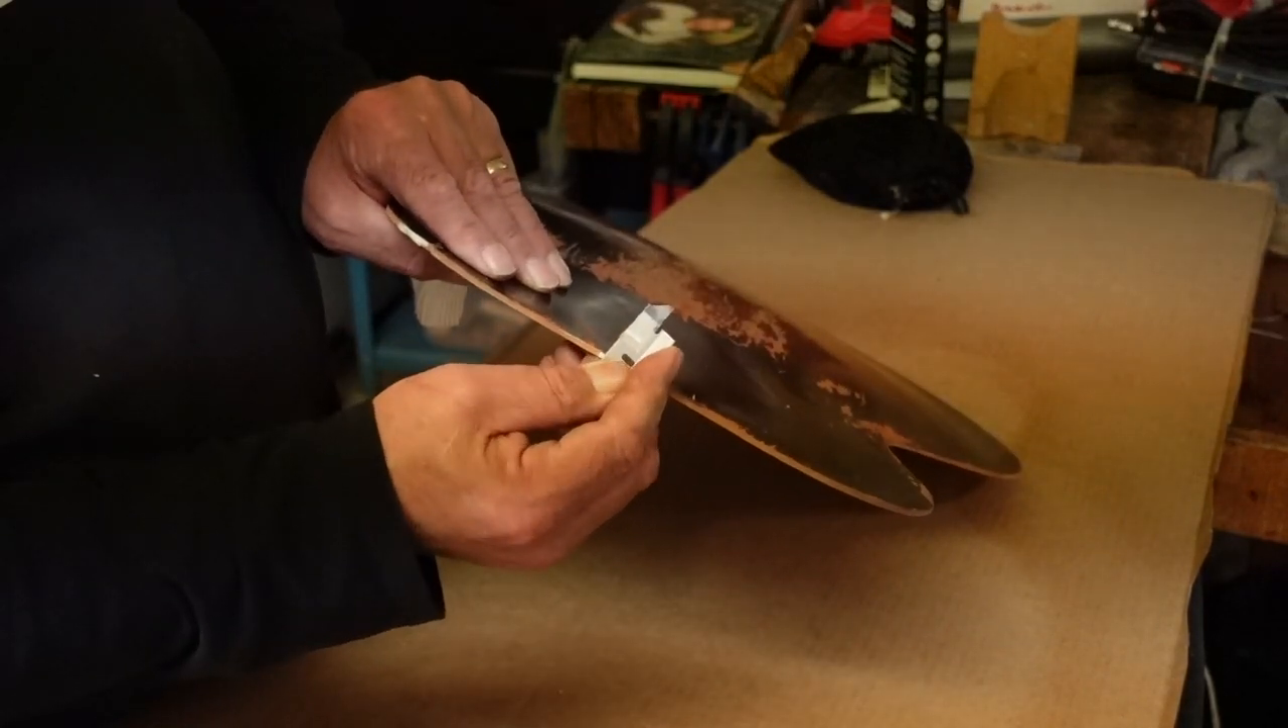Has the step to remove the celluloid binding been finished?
No.